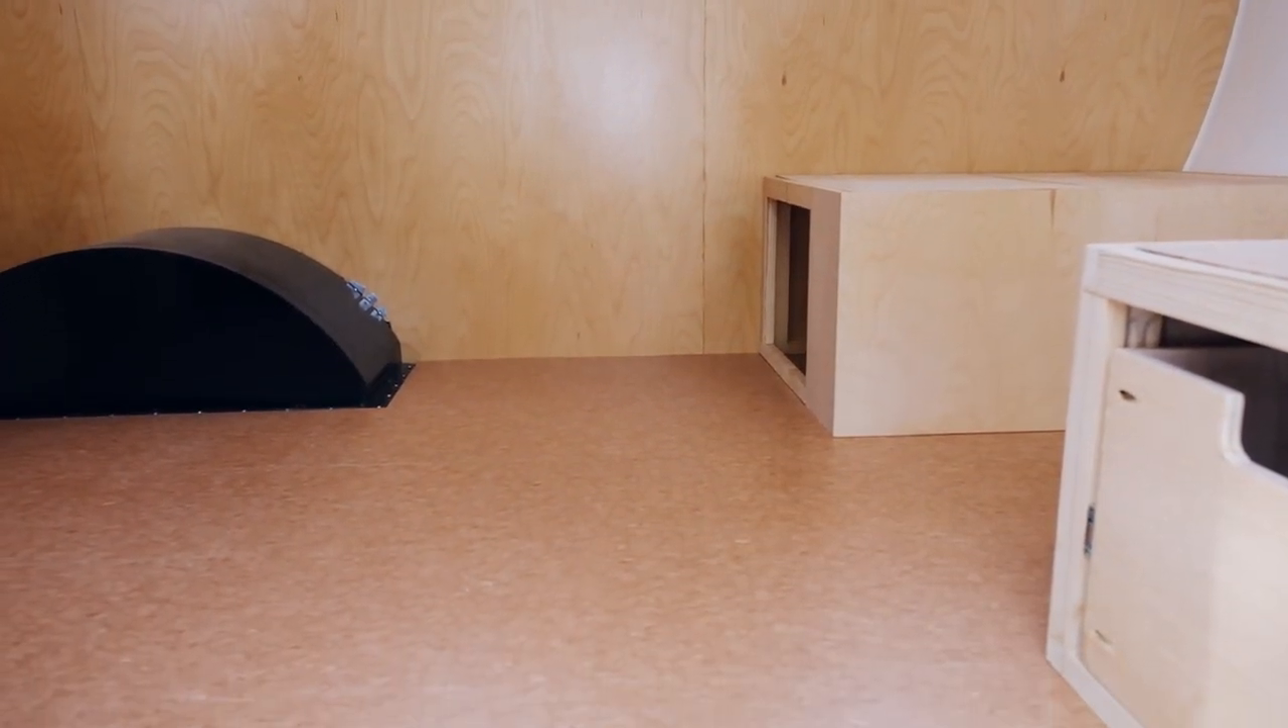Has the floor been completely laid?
Yes.